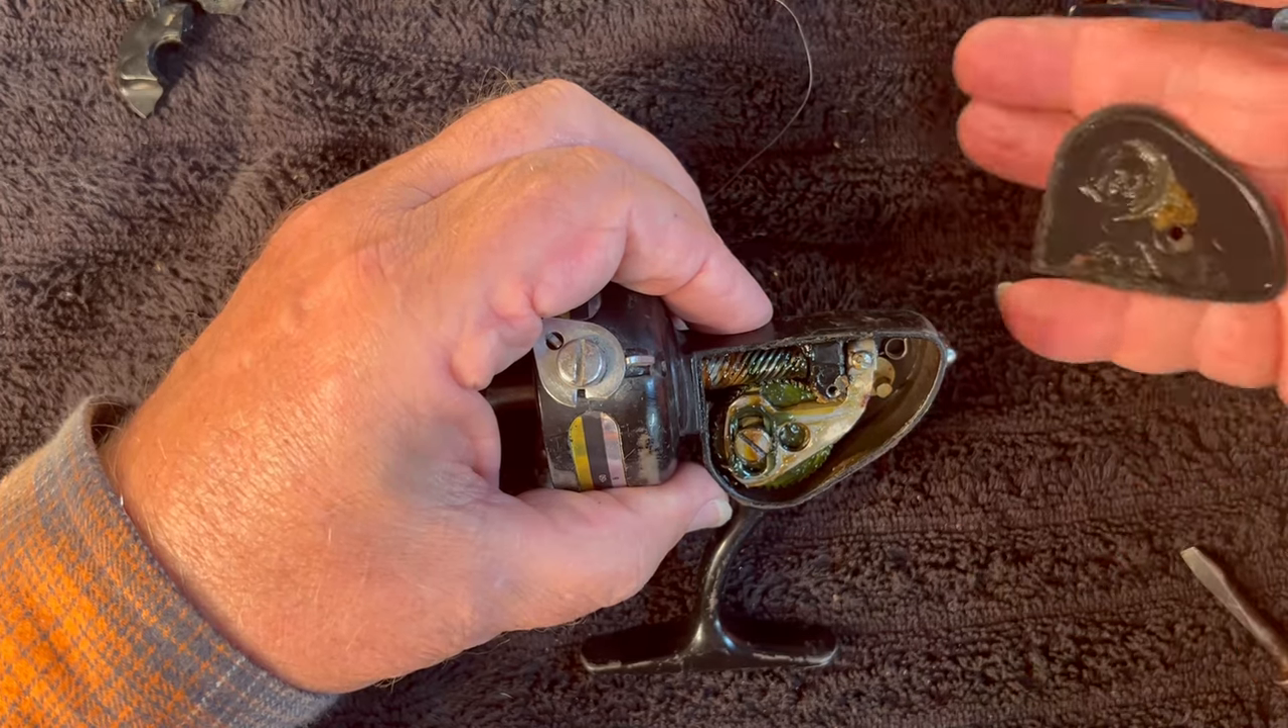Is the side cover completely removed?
Yes.